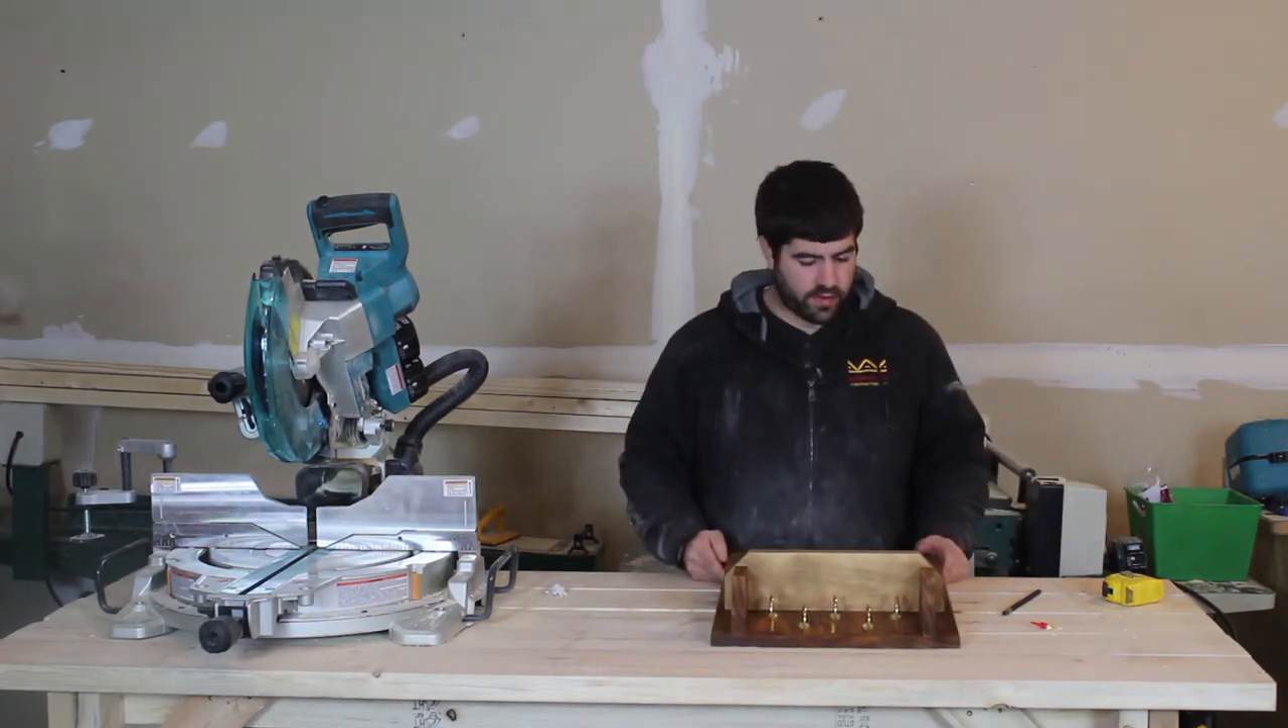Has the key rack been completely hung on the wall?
No.